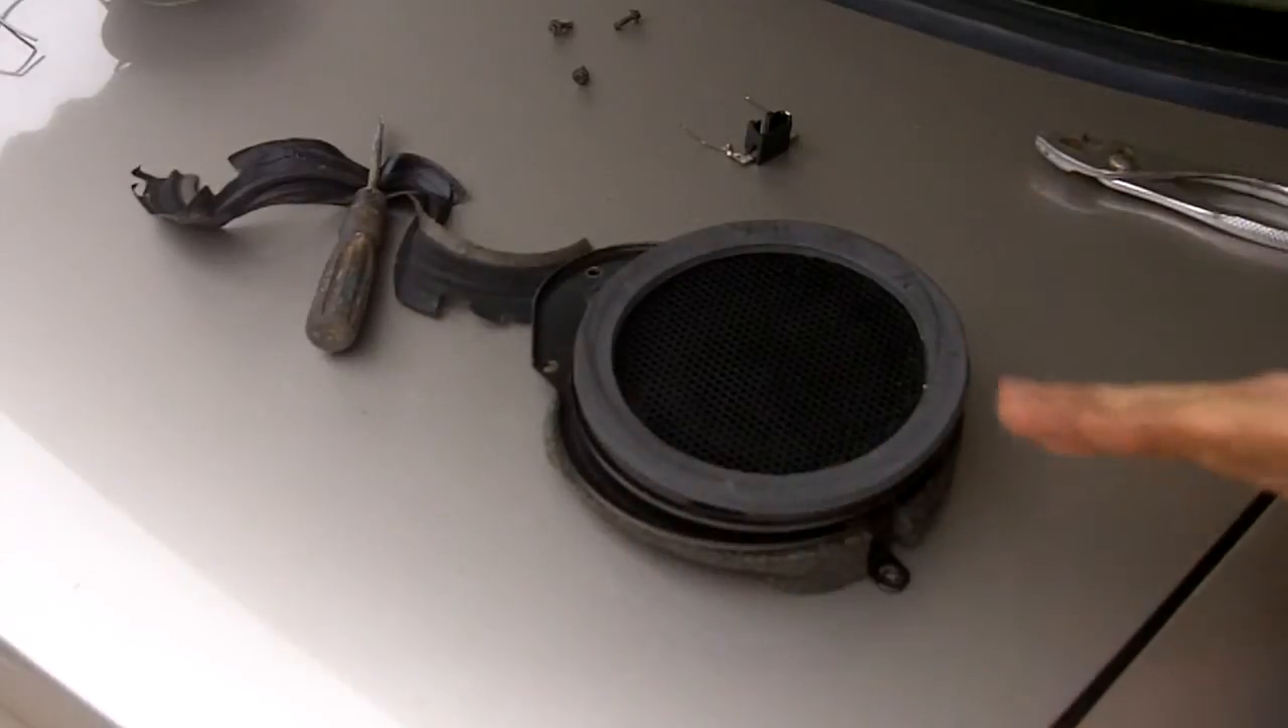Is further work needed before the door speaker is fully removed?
No.